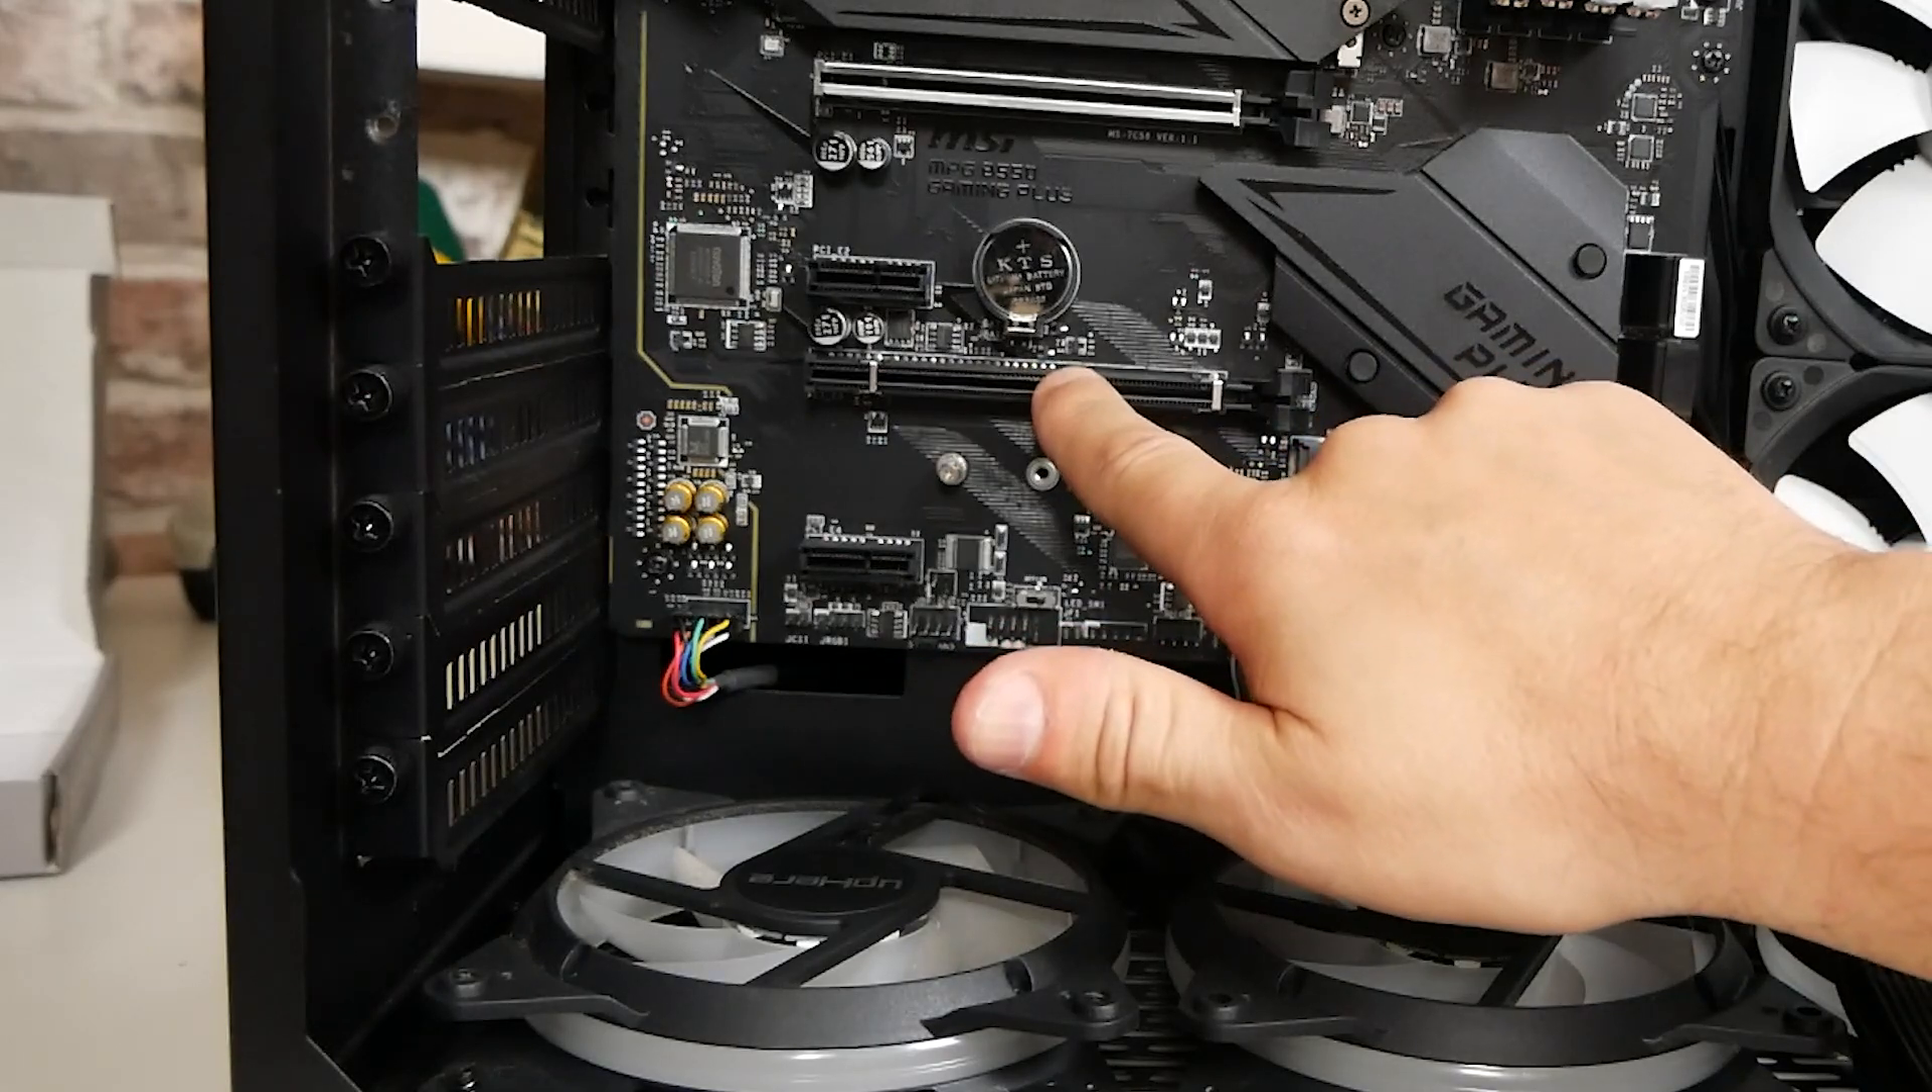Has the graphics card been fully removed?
Yes.